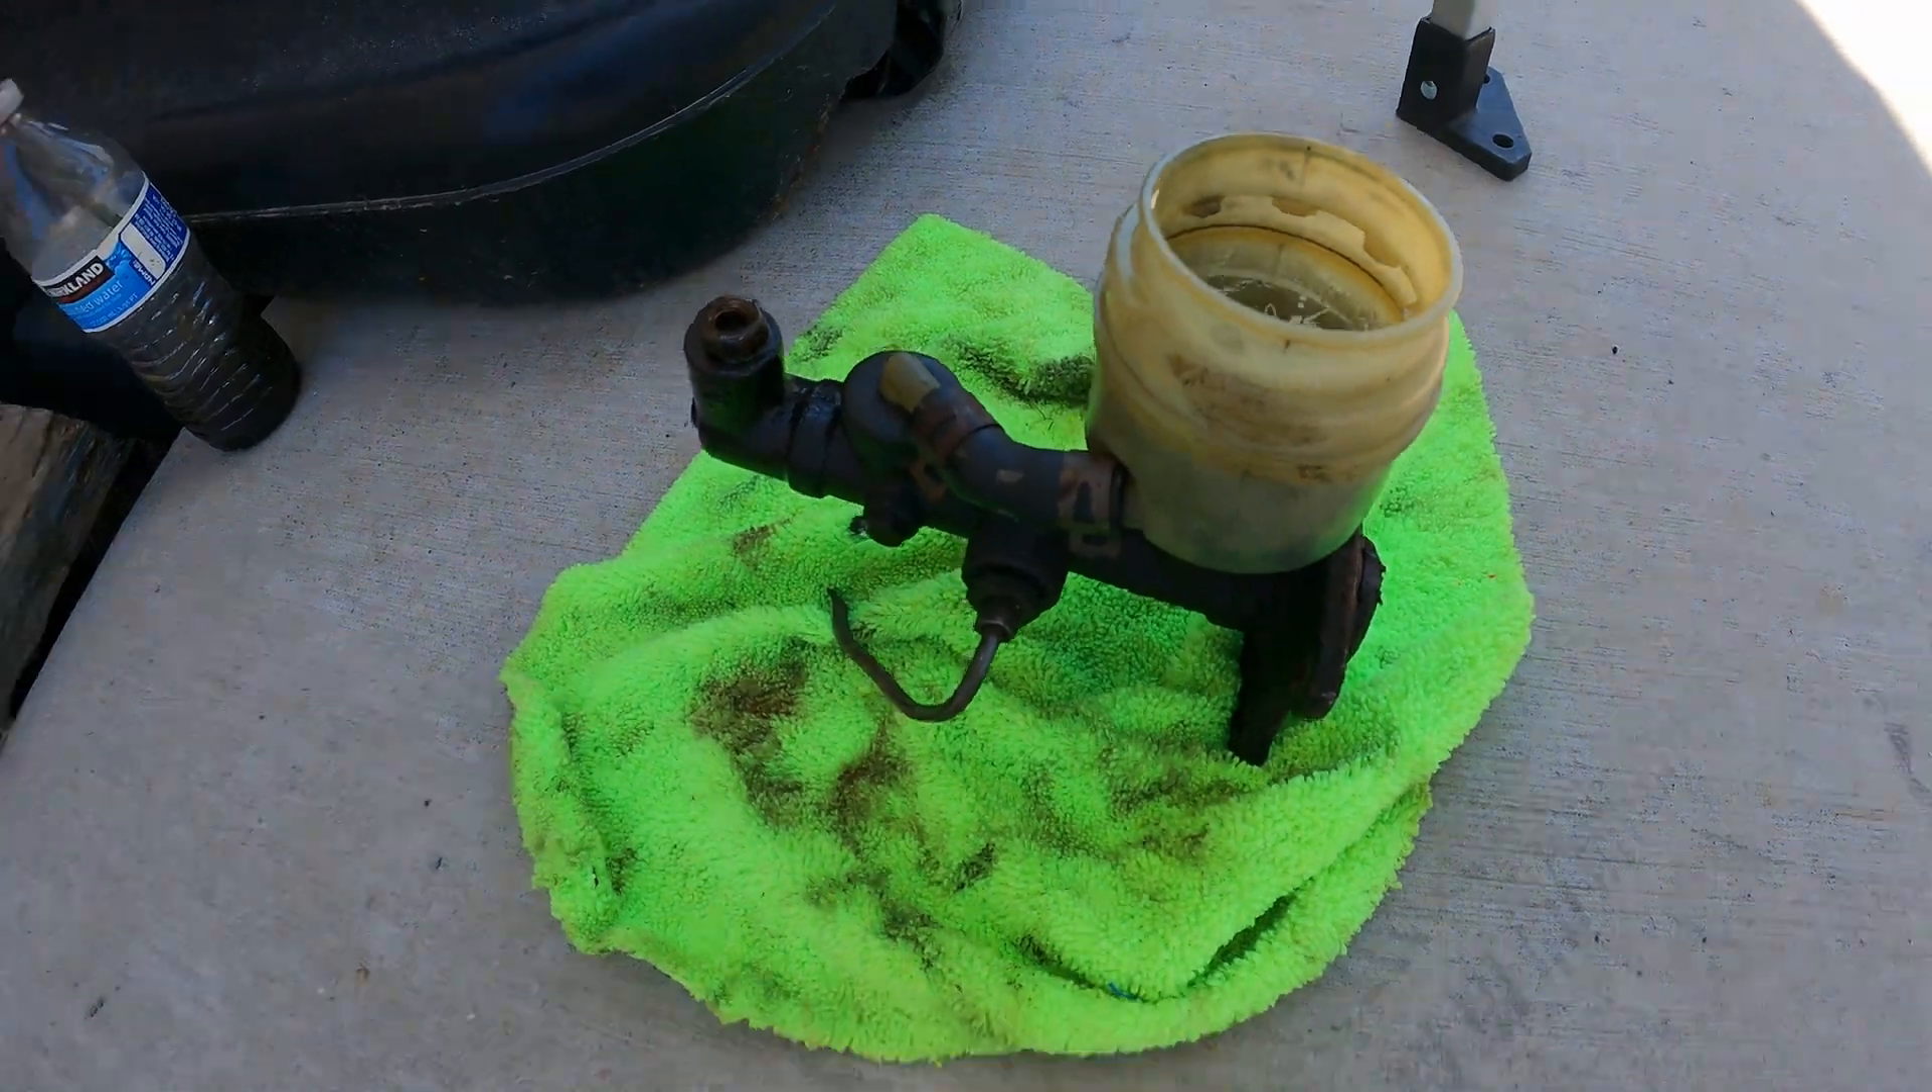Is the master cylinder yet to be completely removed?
No.